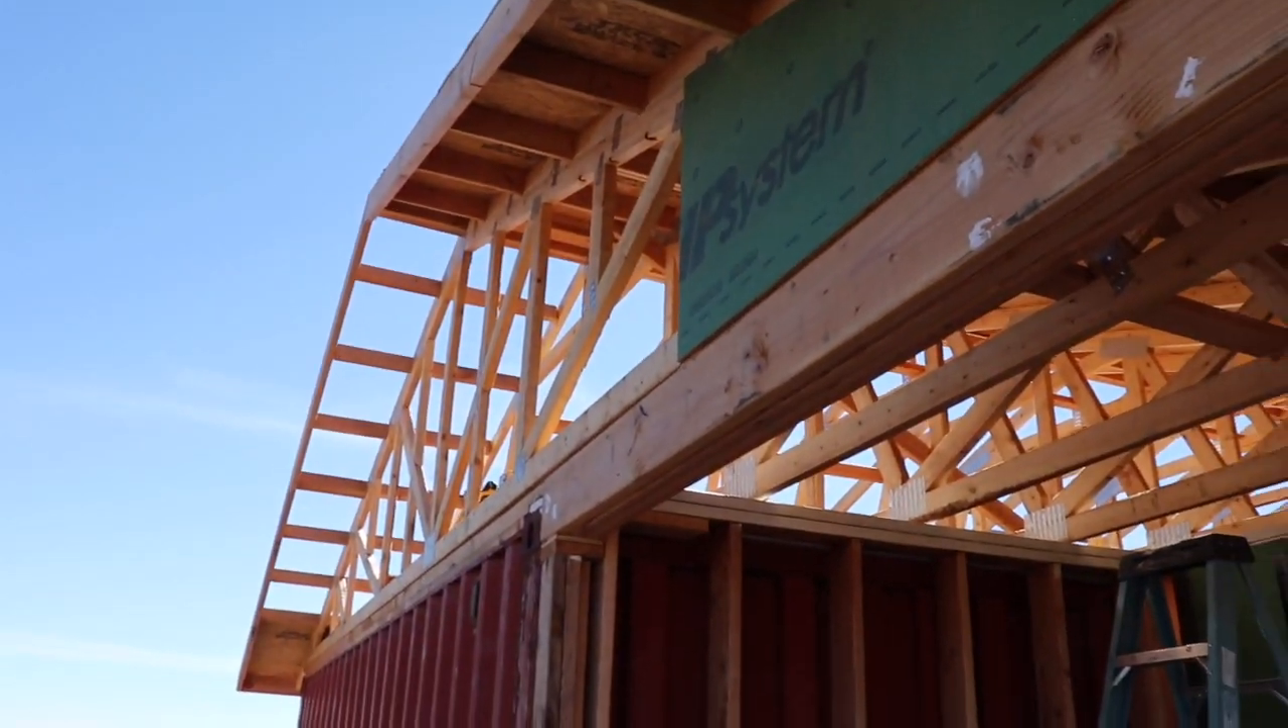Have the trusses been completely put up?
Yes.